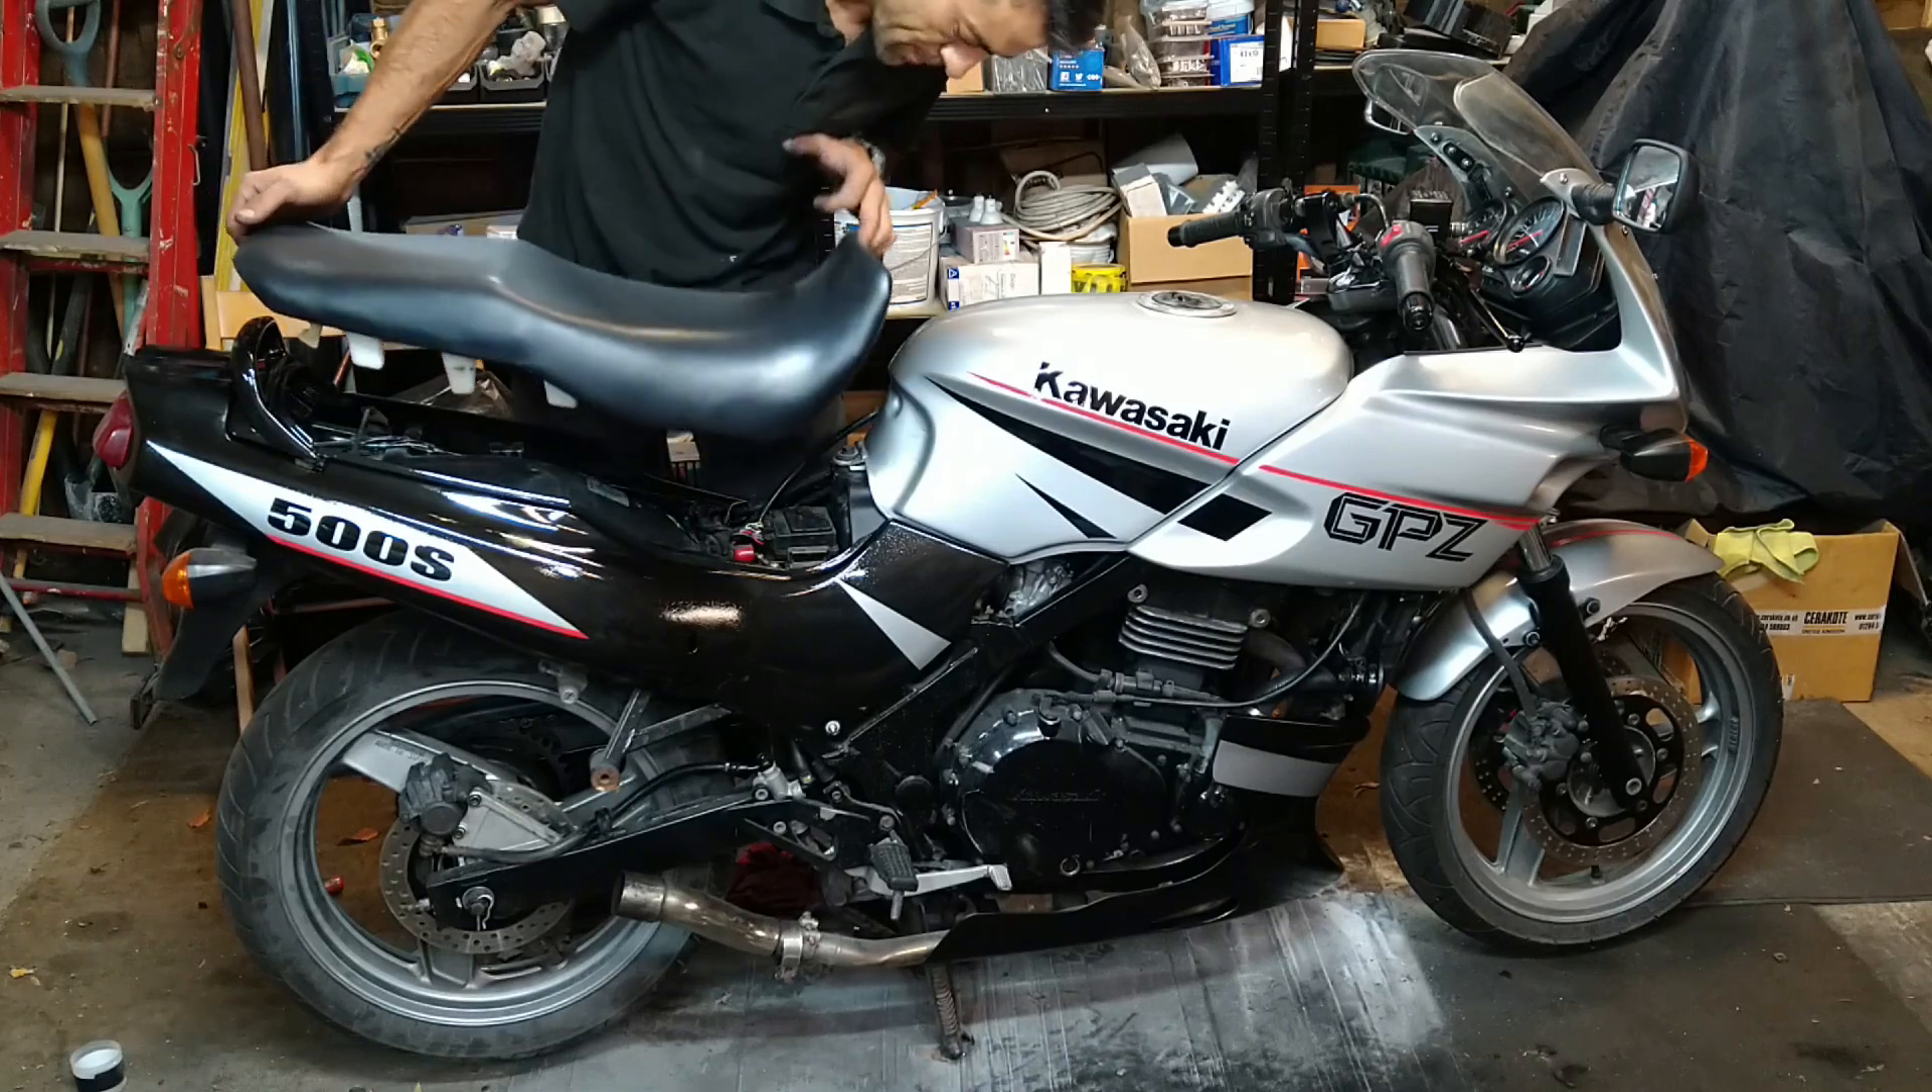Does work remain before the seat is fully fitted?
Yes.